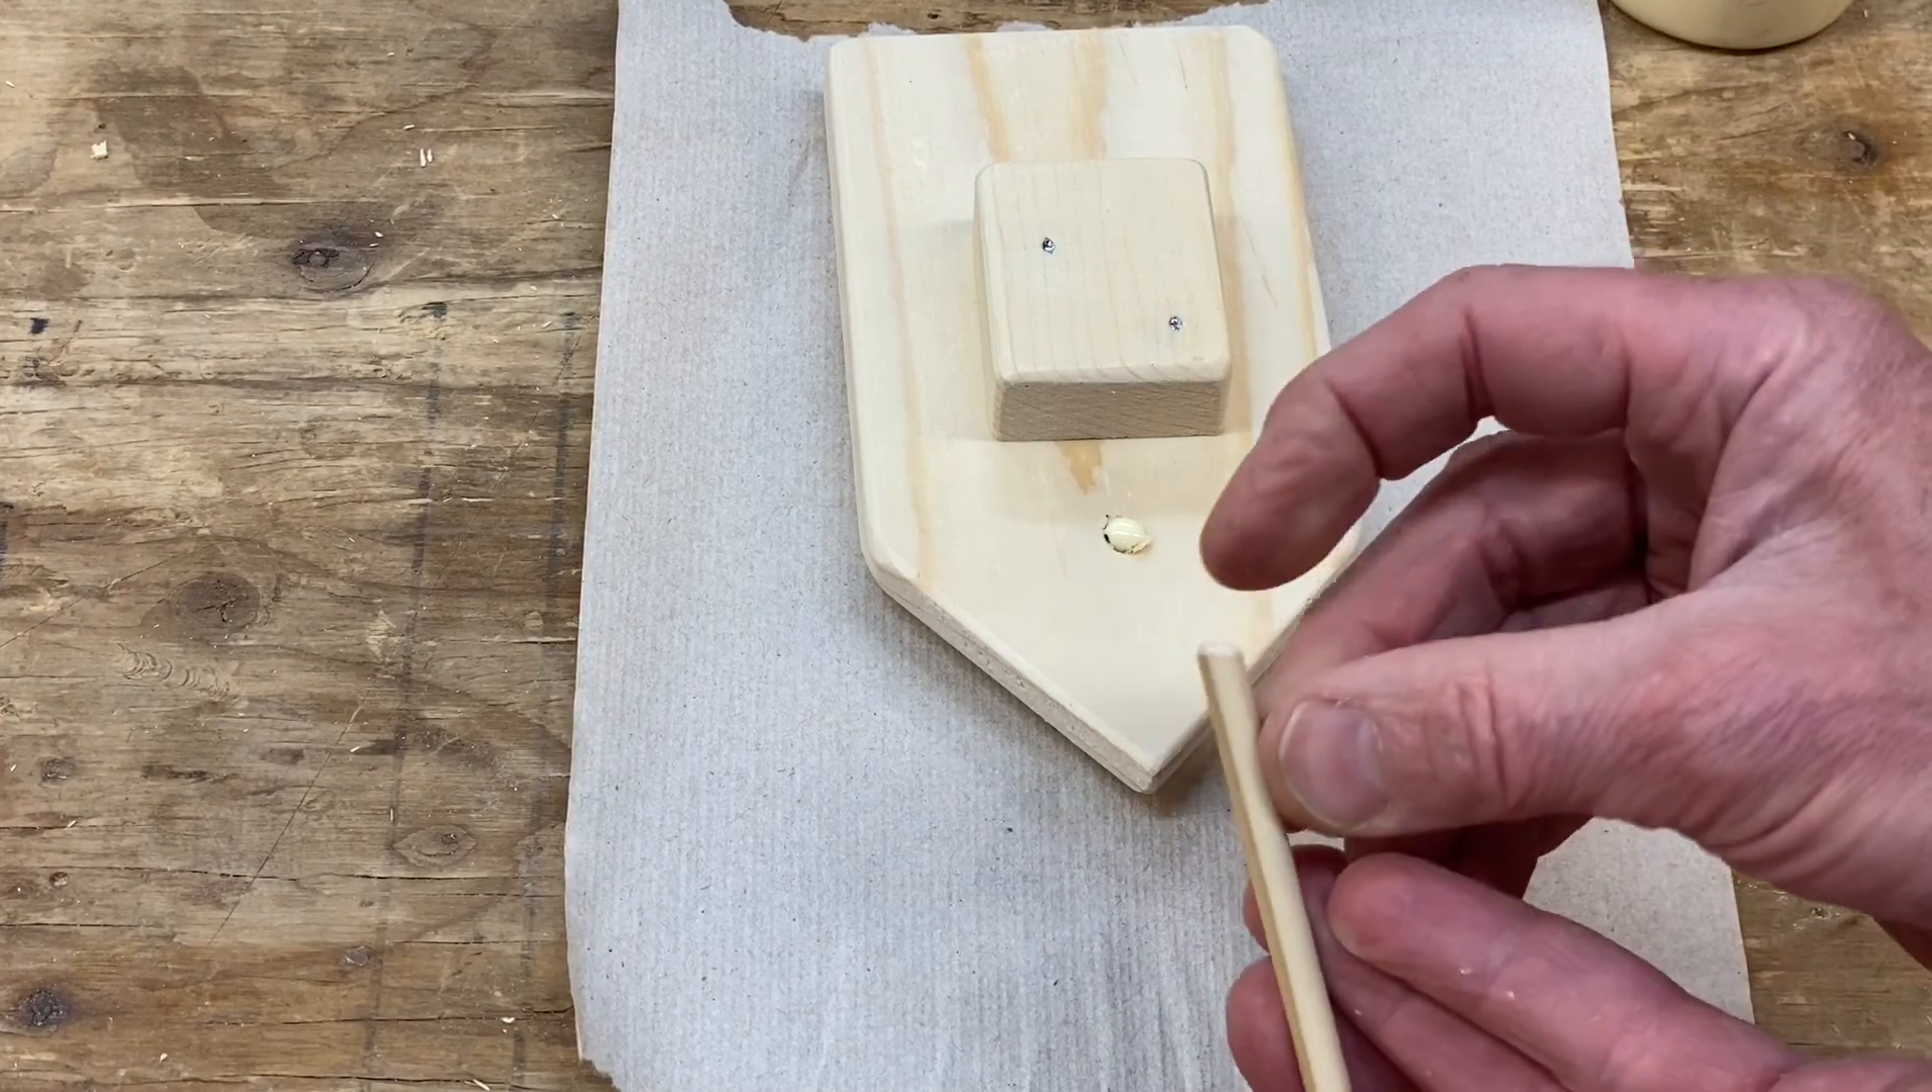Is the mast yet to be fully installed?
Yes.